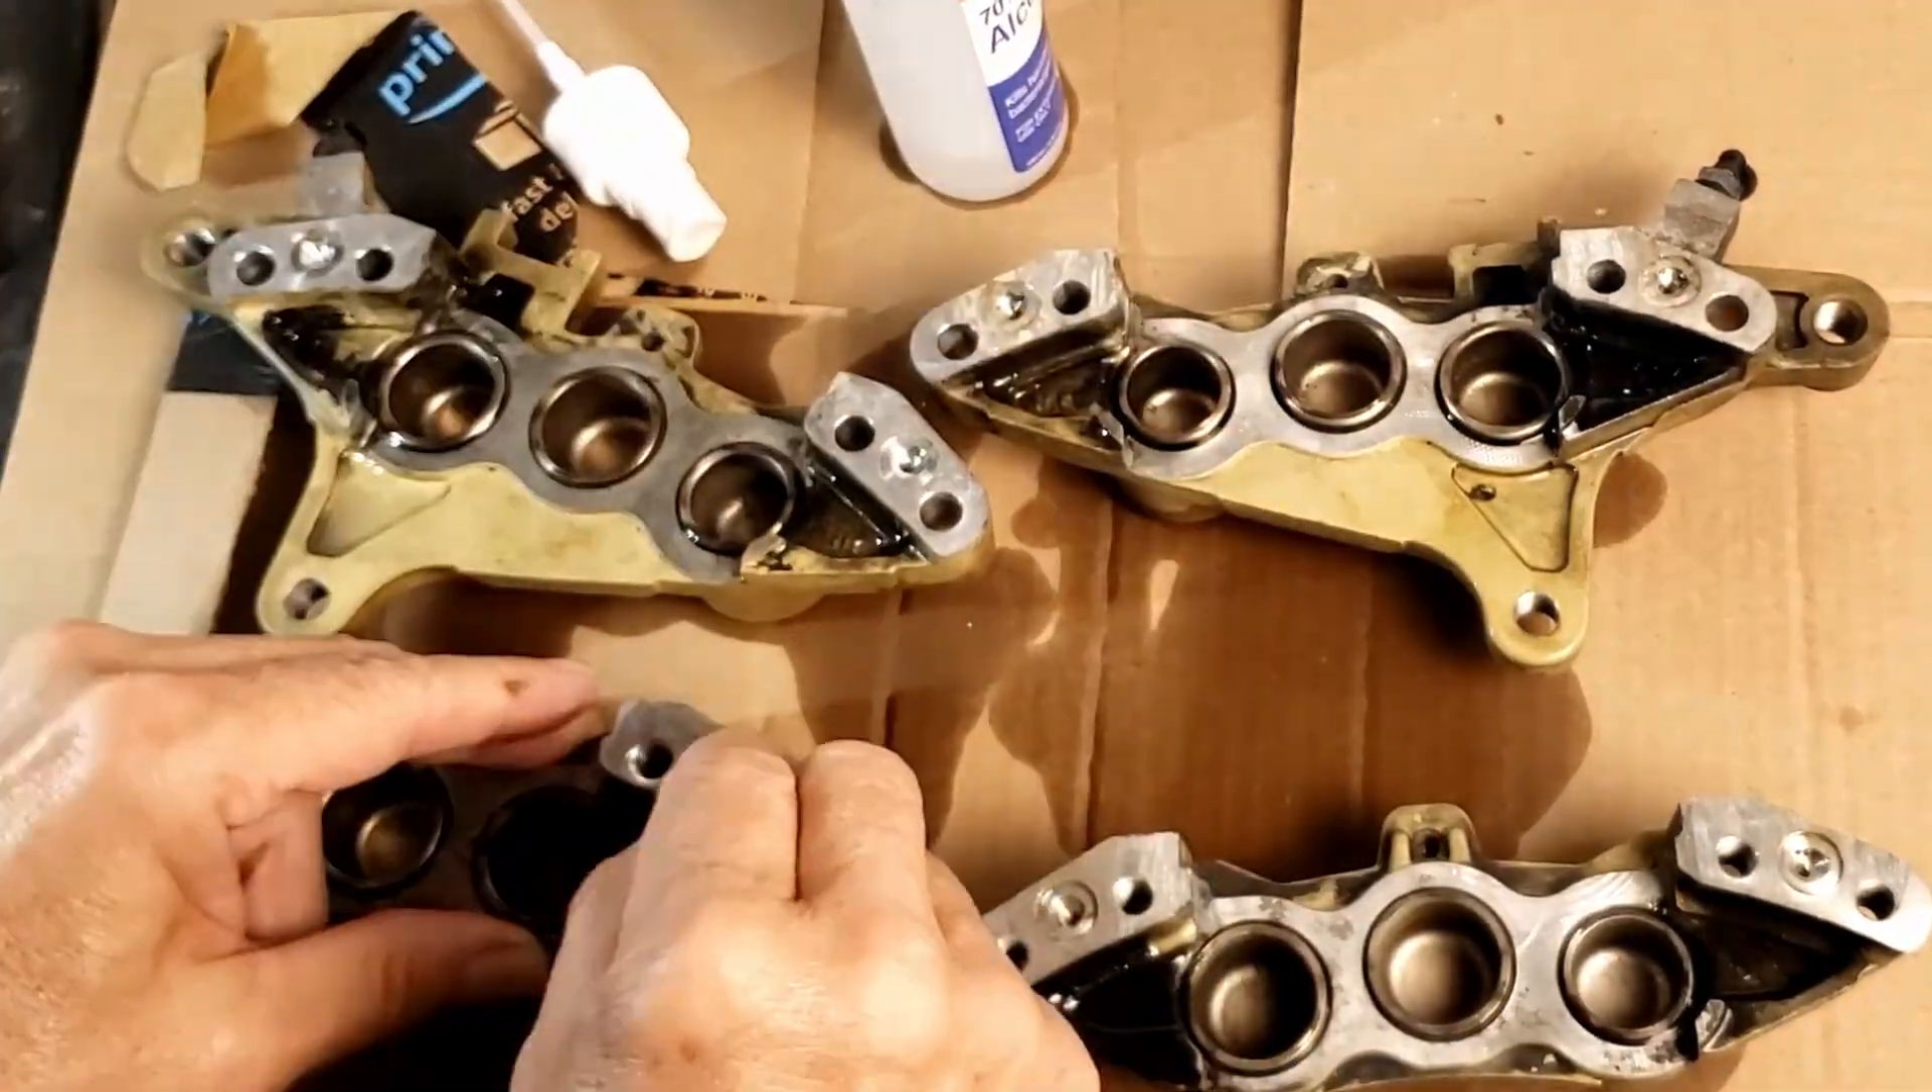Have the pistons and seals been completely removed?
No.